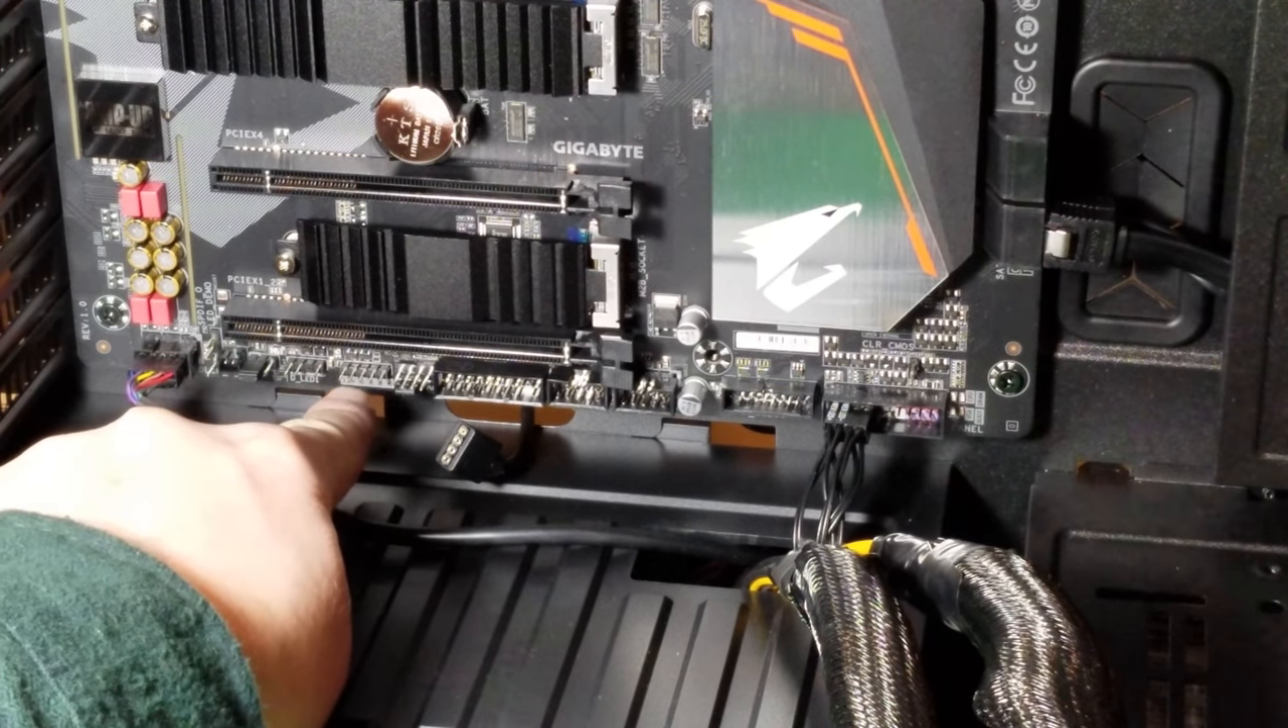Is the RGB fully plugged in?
No.